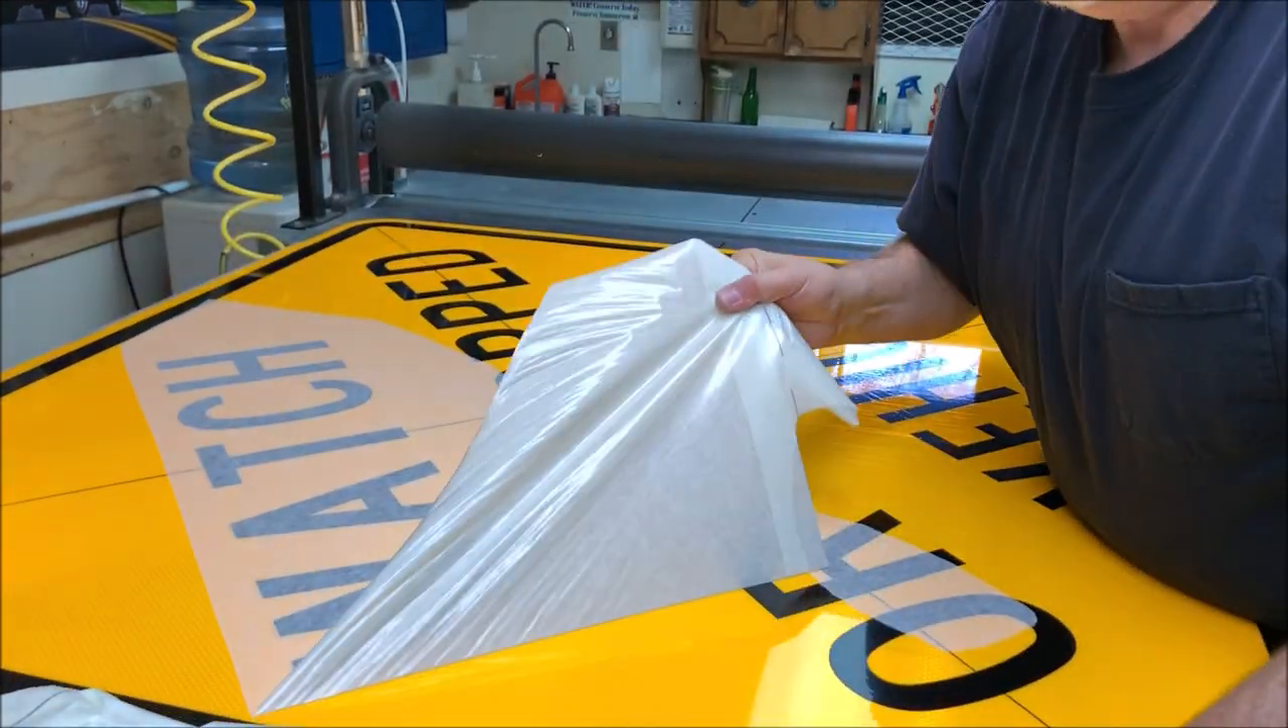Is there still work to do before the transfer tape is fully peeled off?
Yes.